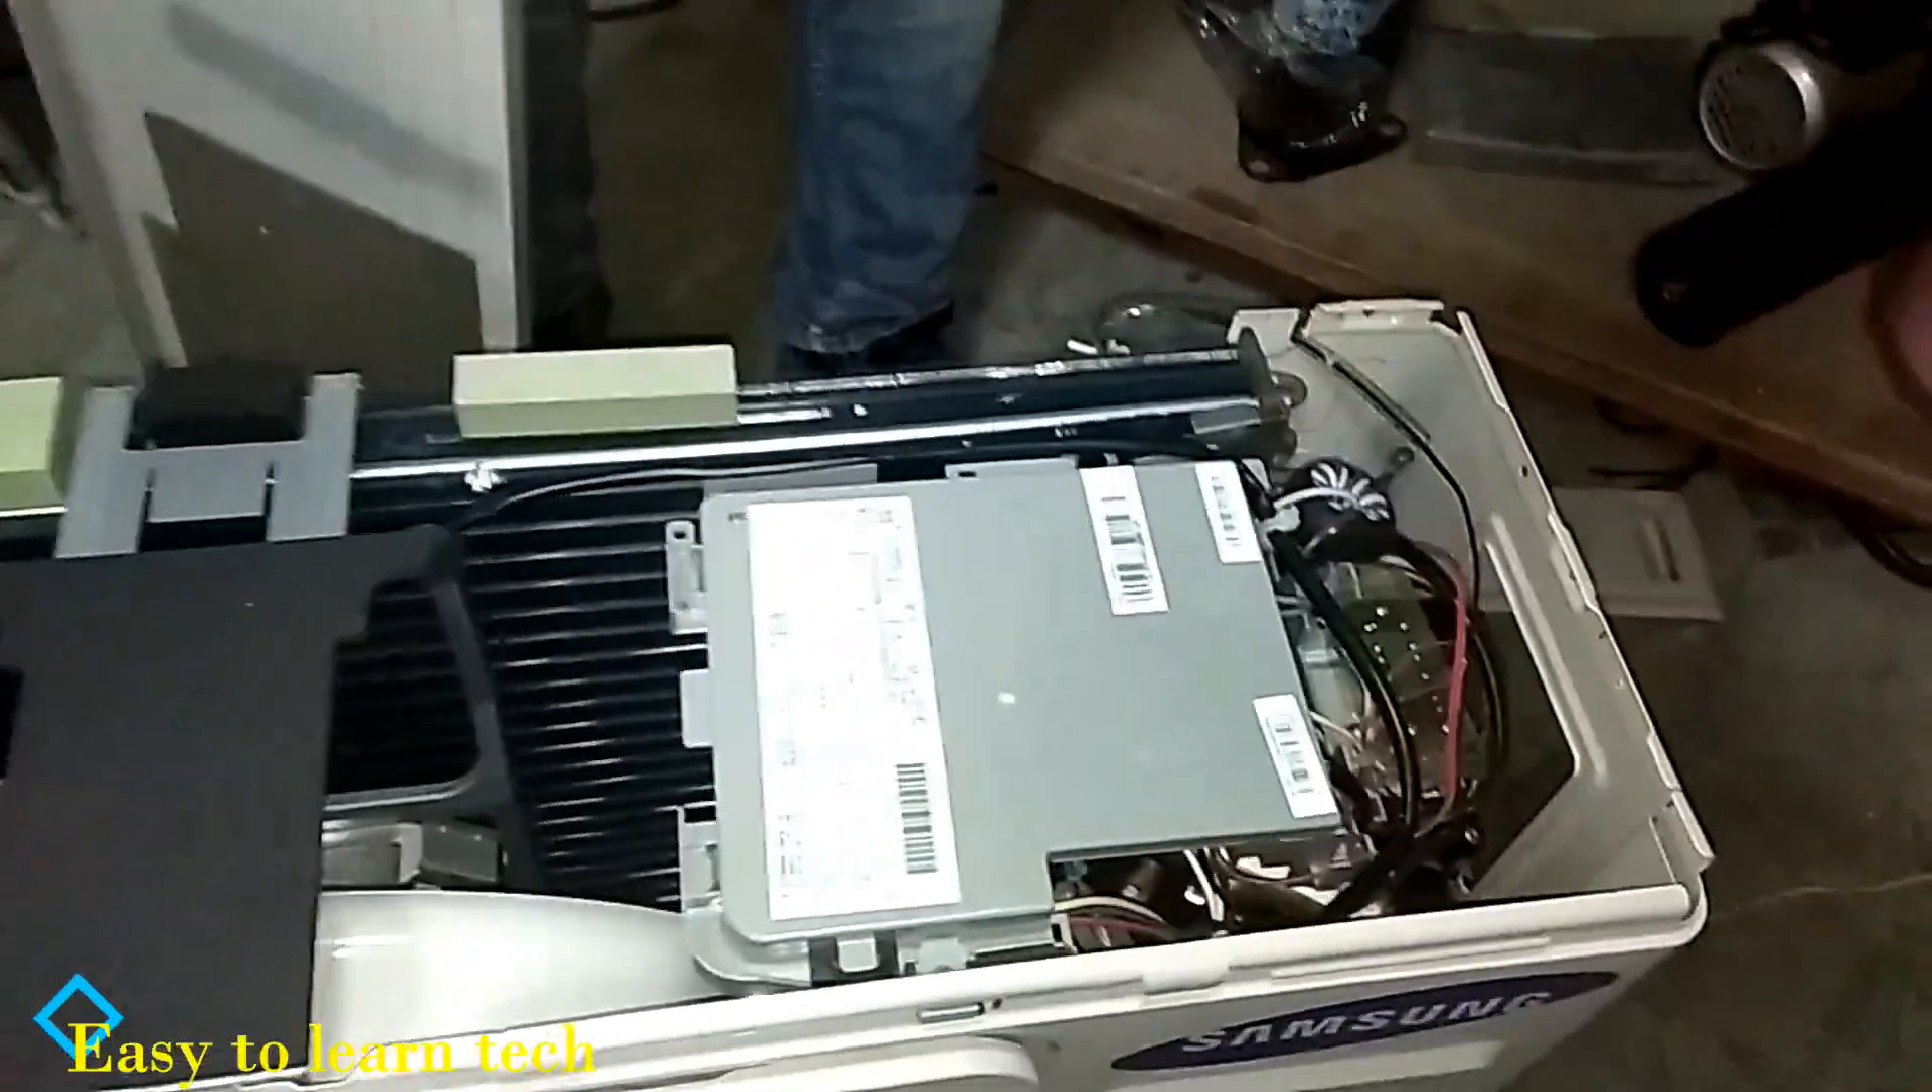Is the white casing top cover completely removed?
Yes.